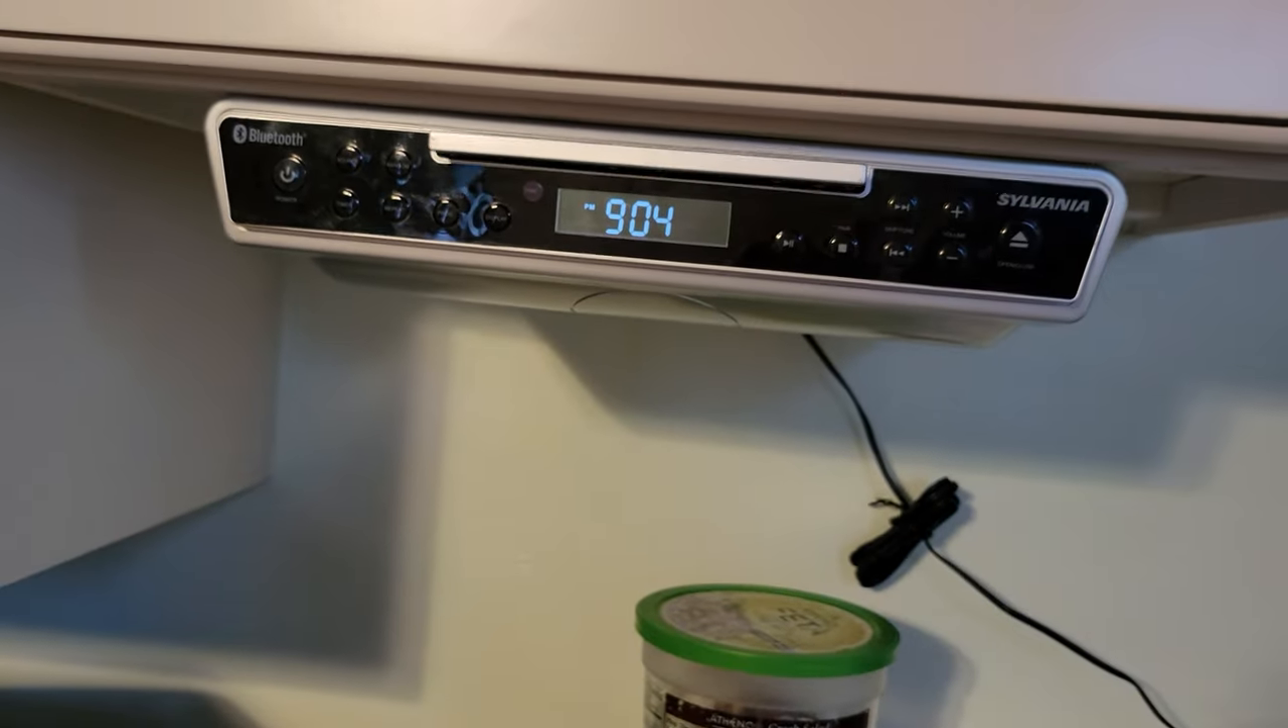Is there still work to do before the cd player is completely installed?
No.